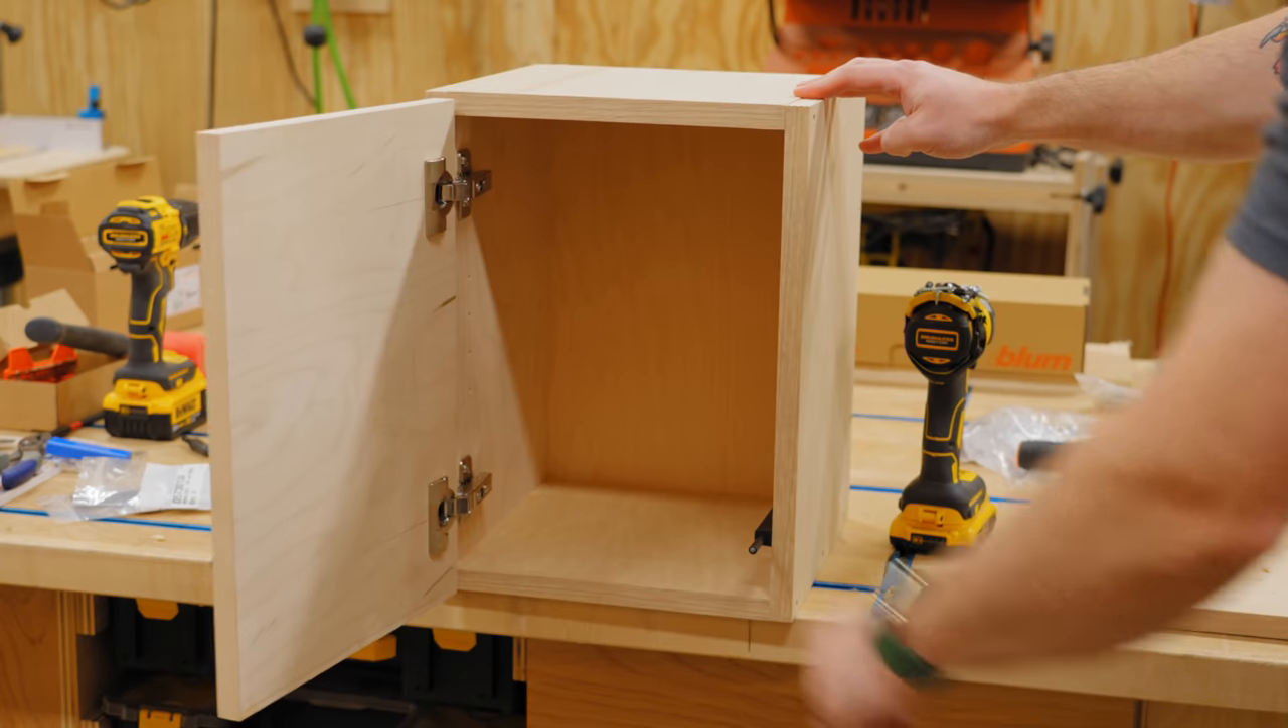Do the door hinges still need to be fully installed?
No.